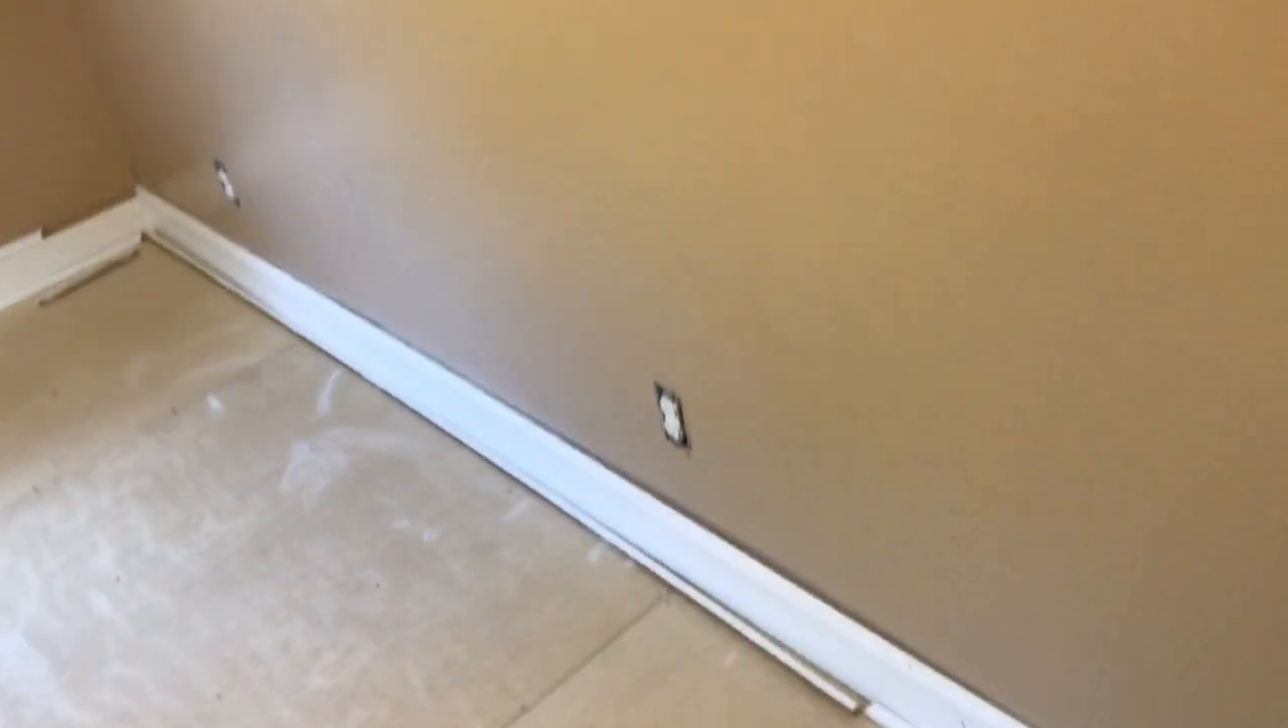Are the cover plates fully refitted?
No.